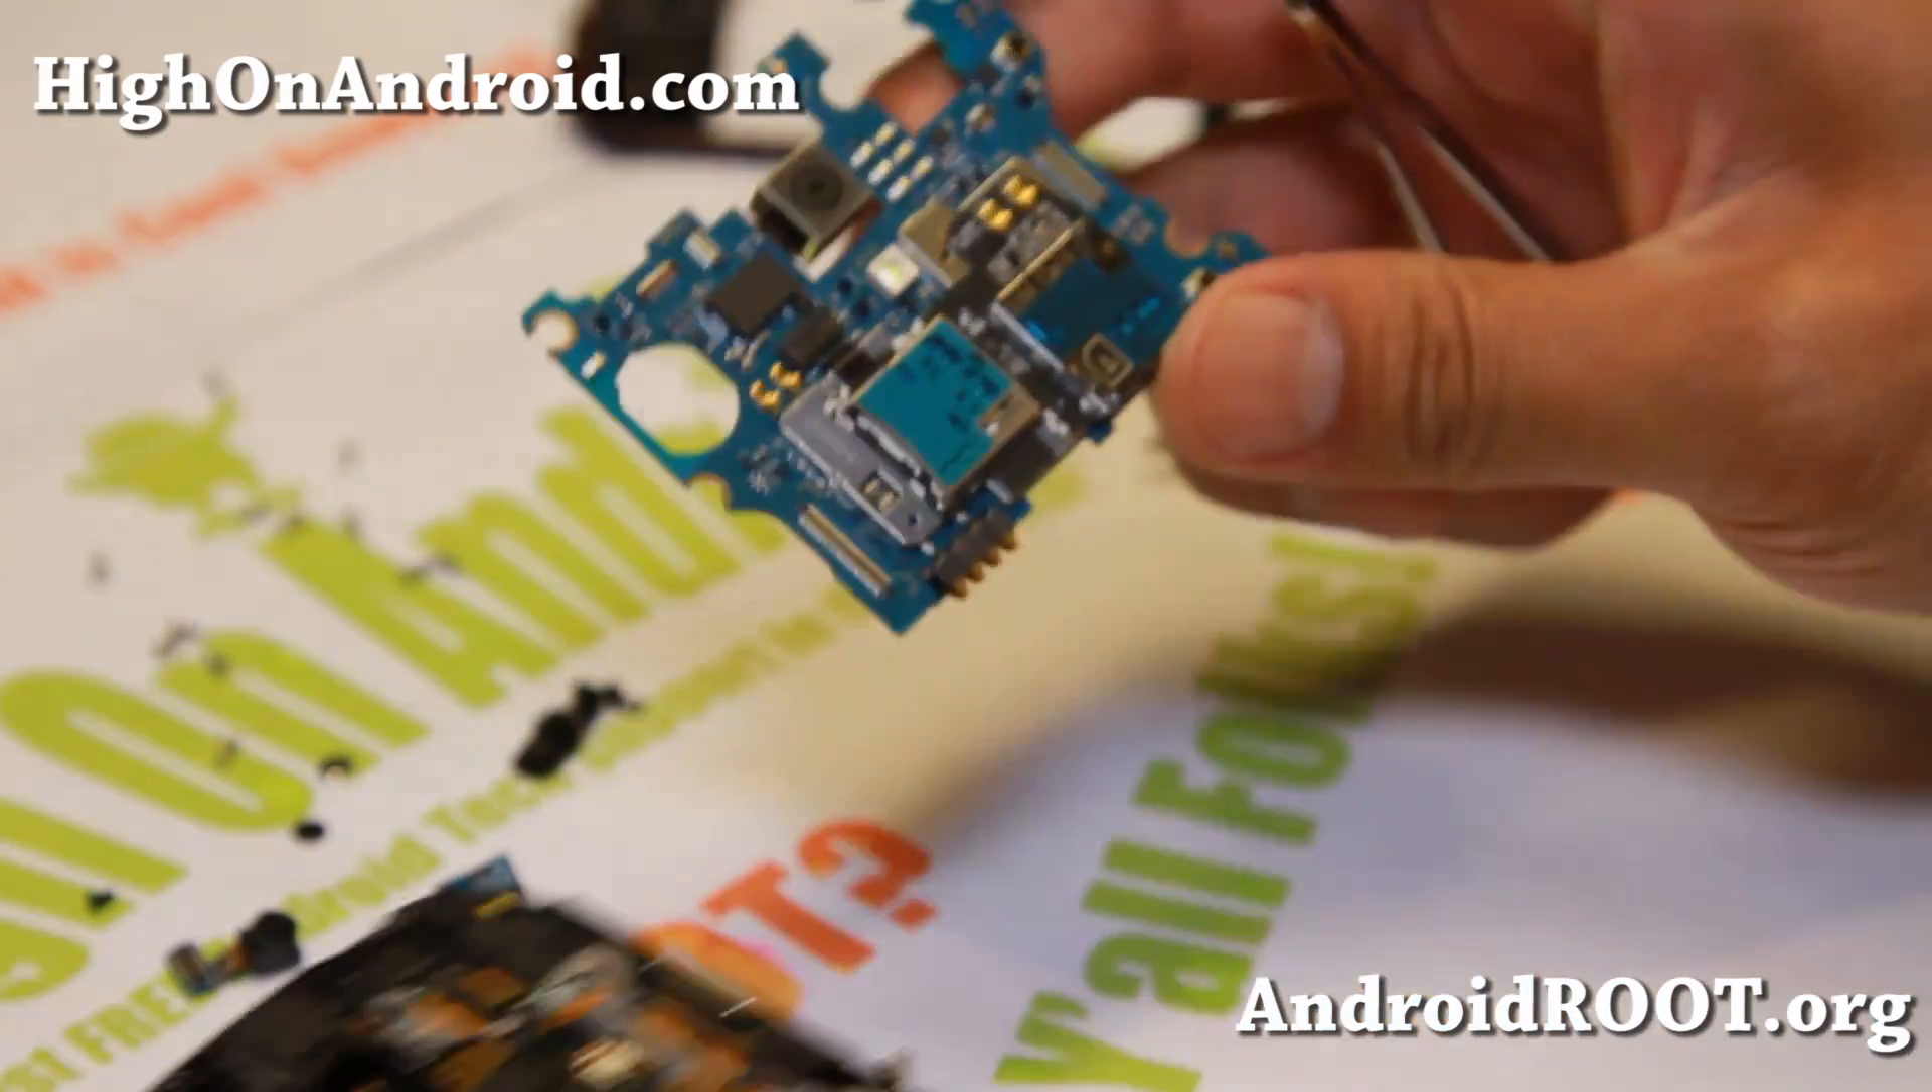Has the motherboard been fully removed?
Yes.